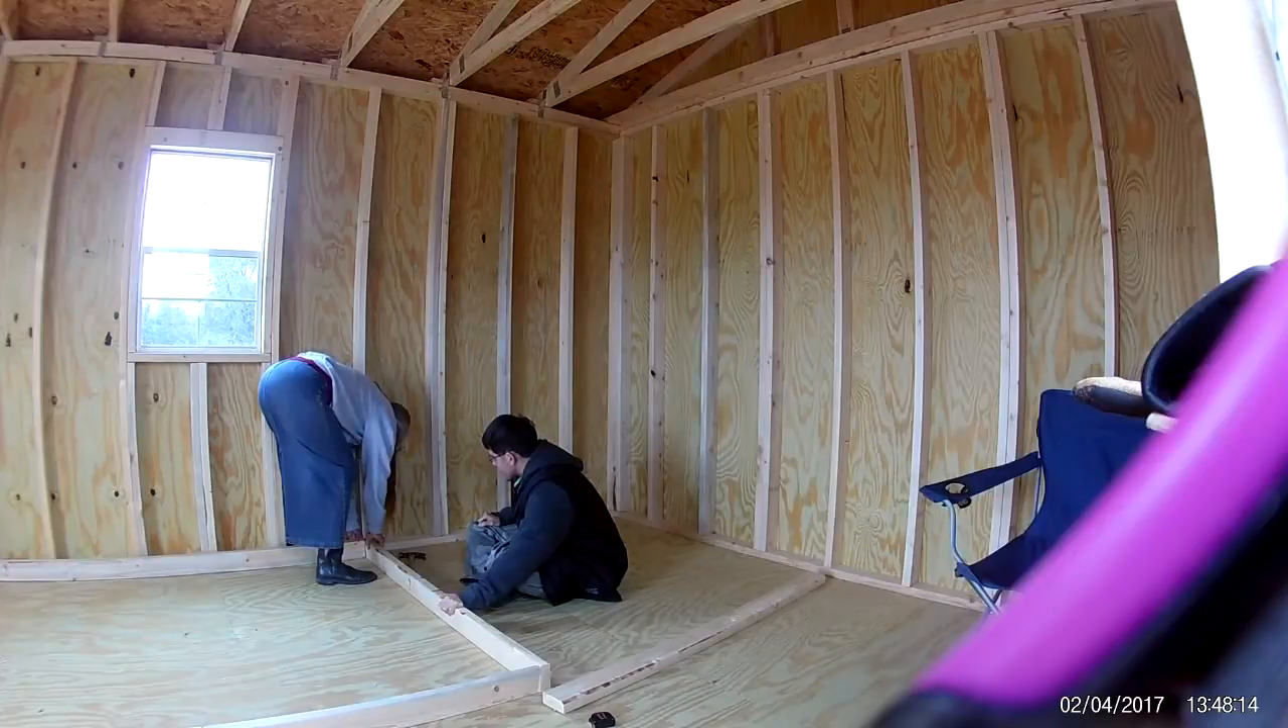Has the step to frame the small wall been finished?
No.